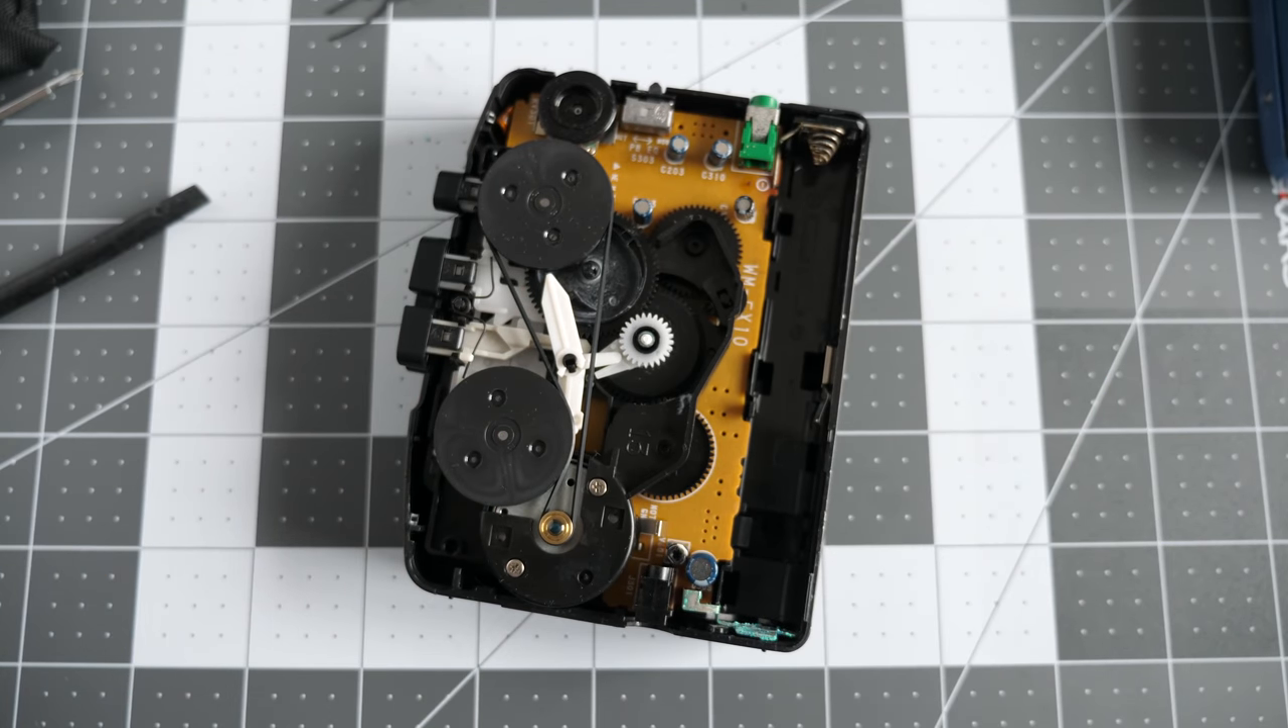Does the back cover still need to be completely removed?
No.